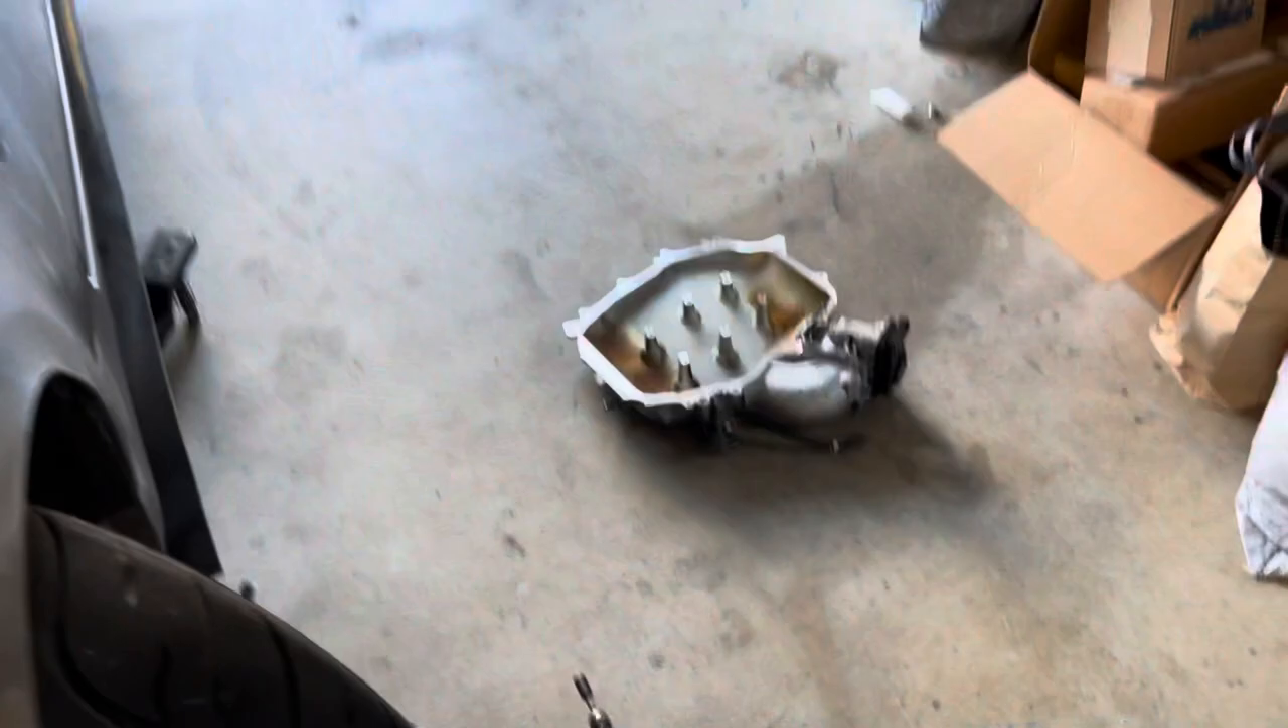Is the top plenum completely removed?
Yes.